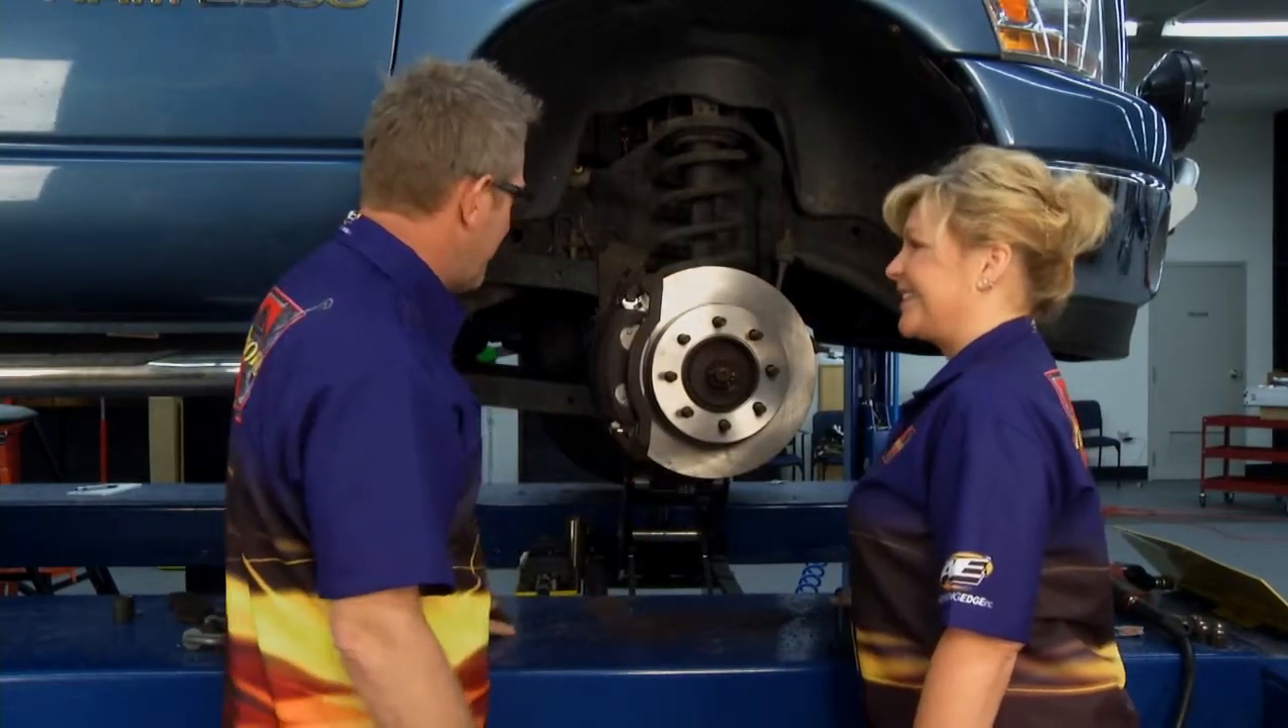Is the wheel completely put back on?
No.